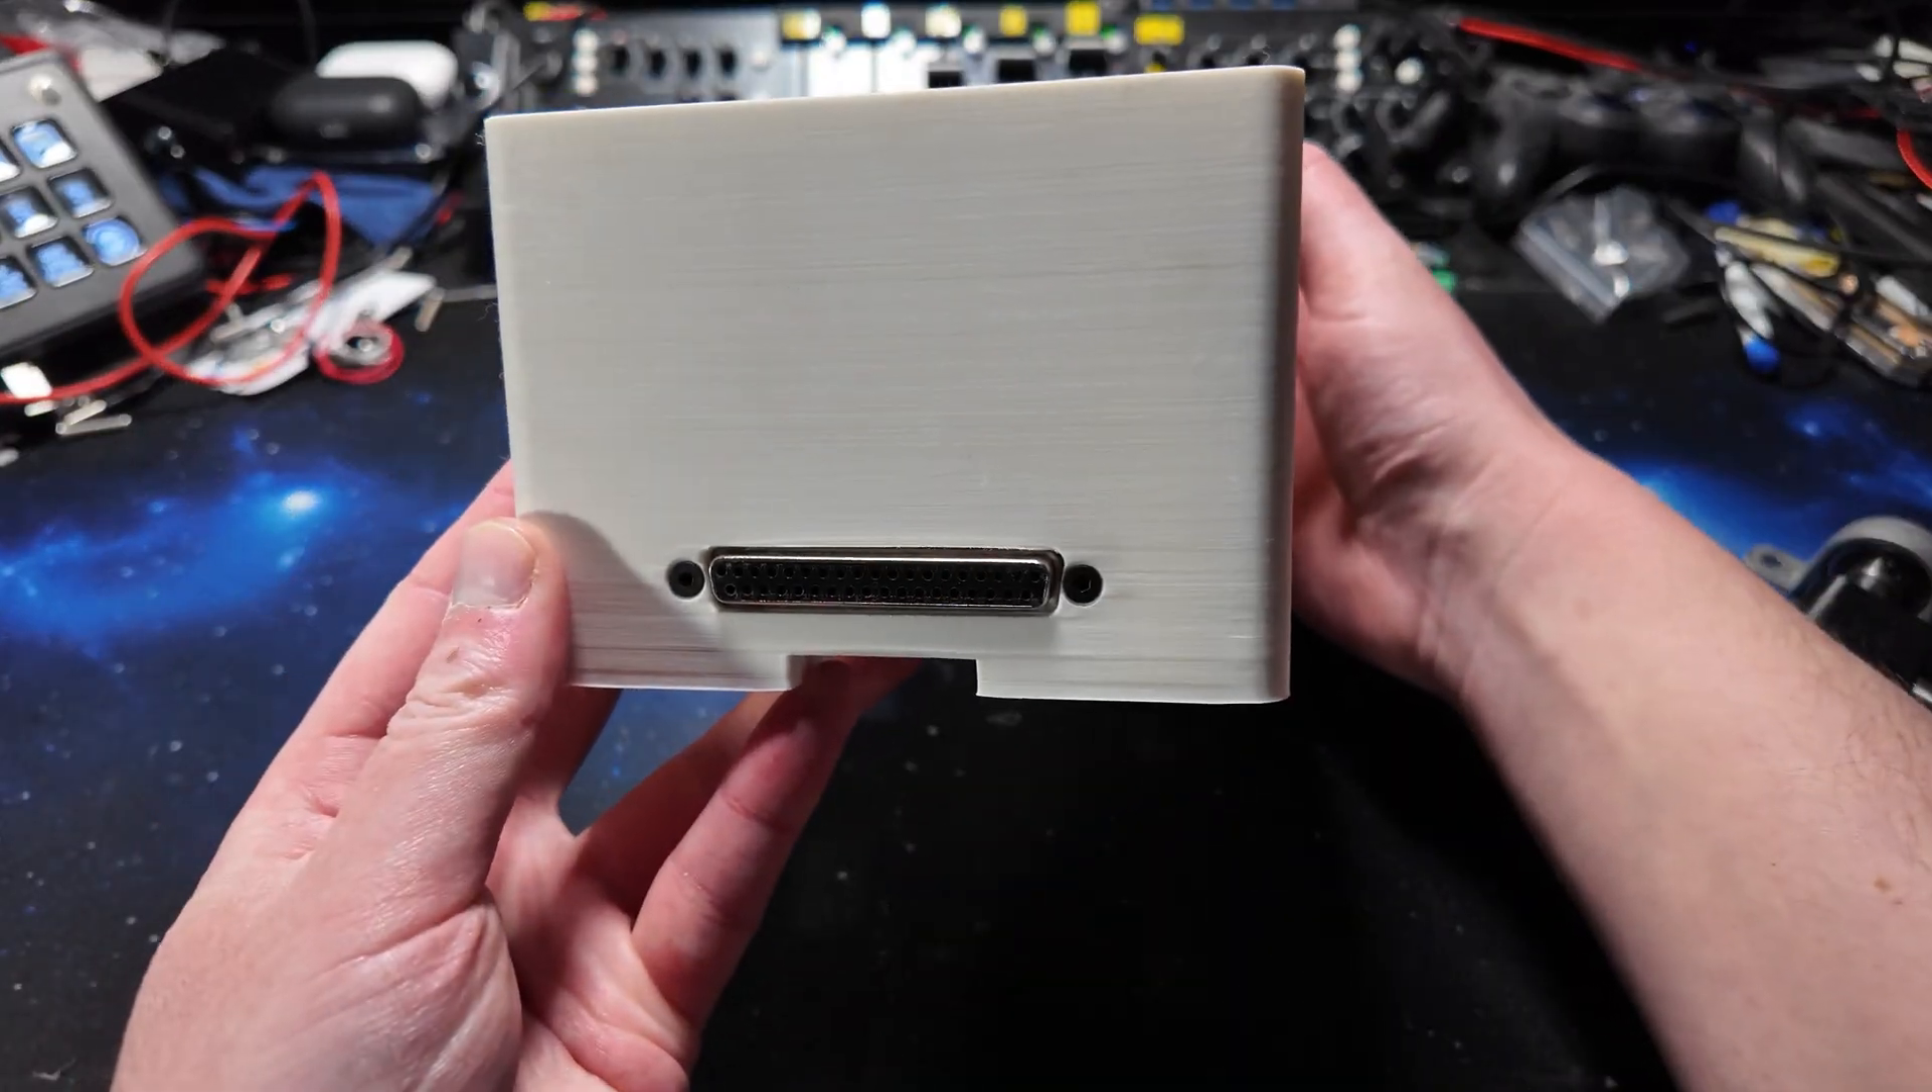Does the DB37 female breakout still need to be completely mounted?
No.